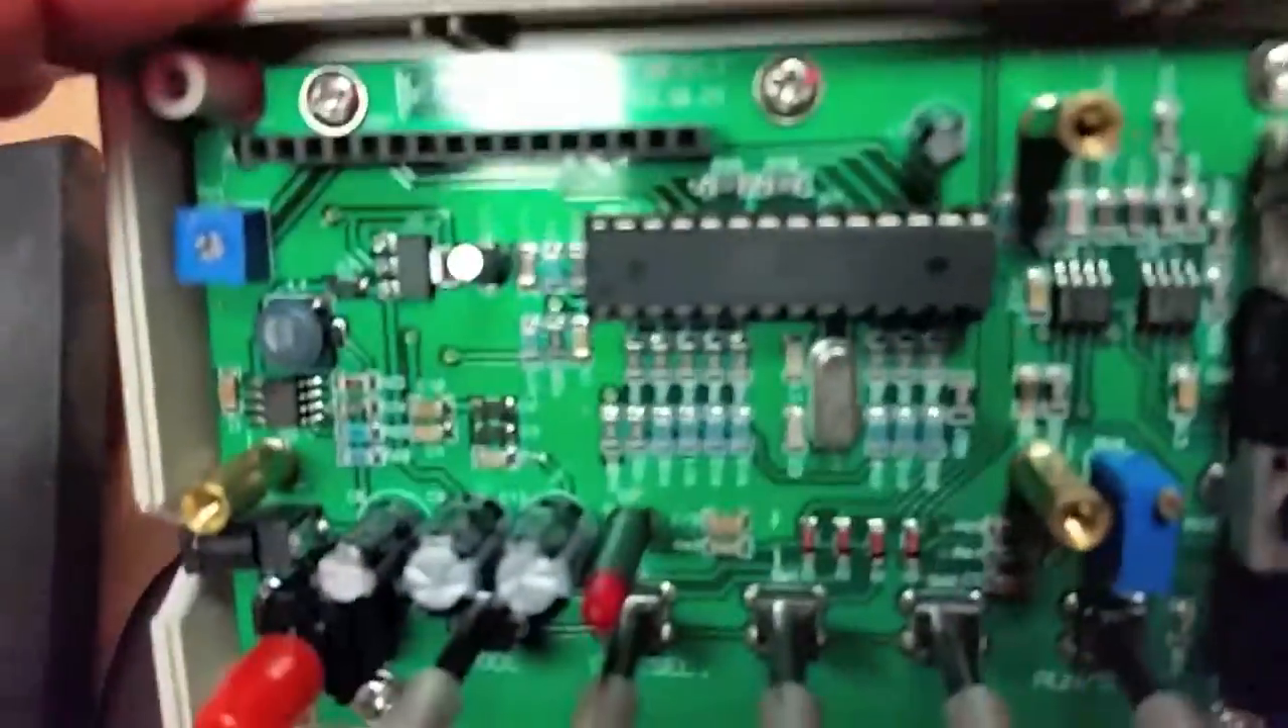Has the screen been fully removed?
Yes.